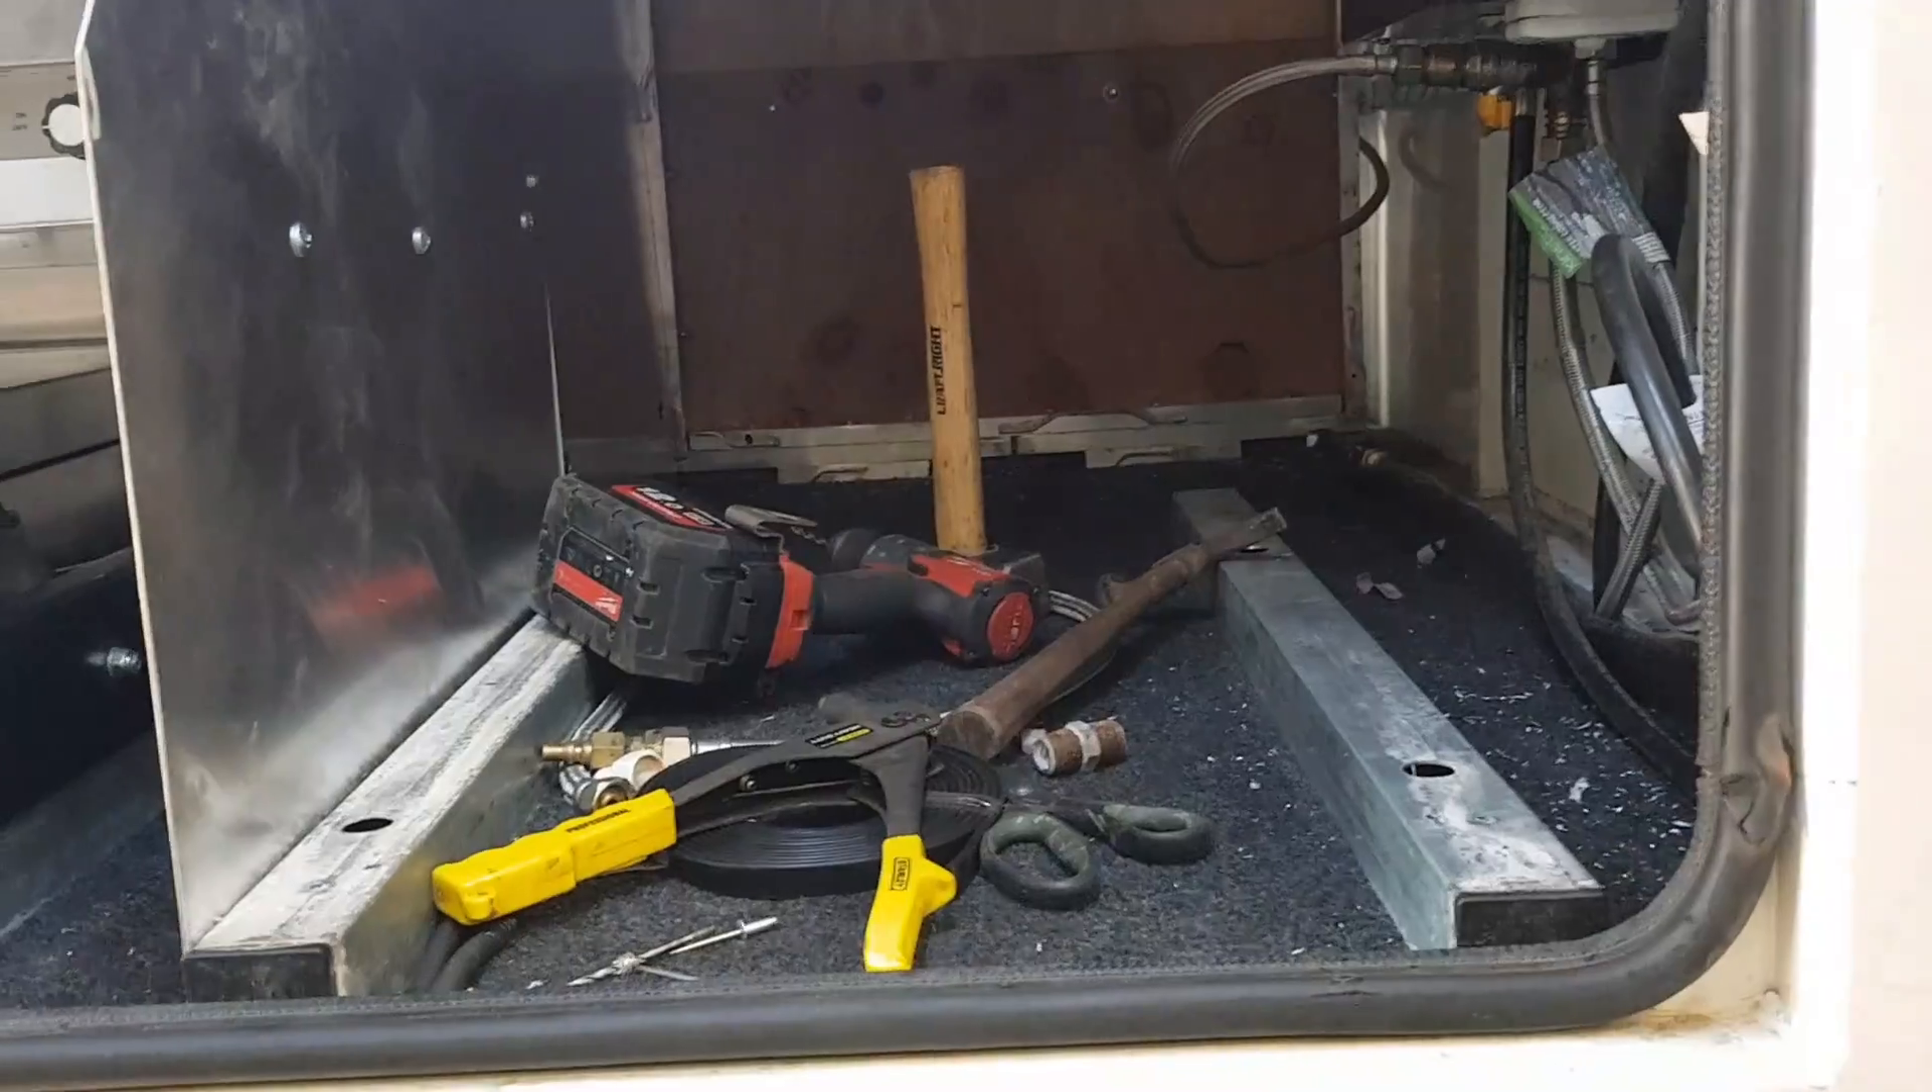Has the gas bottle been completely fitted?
No.